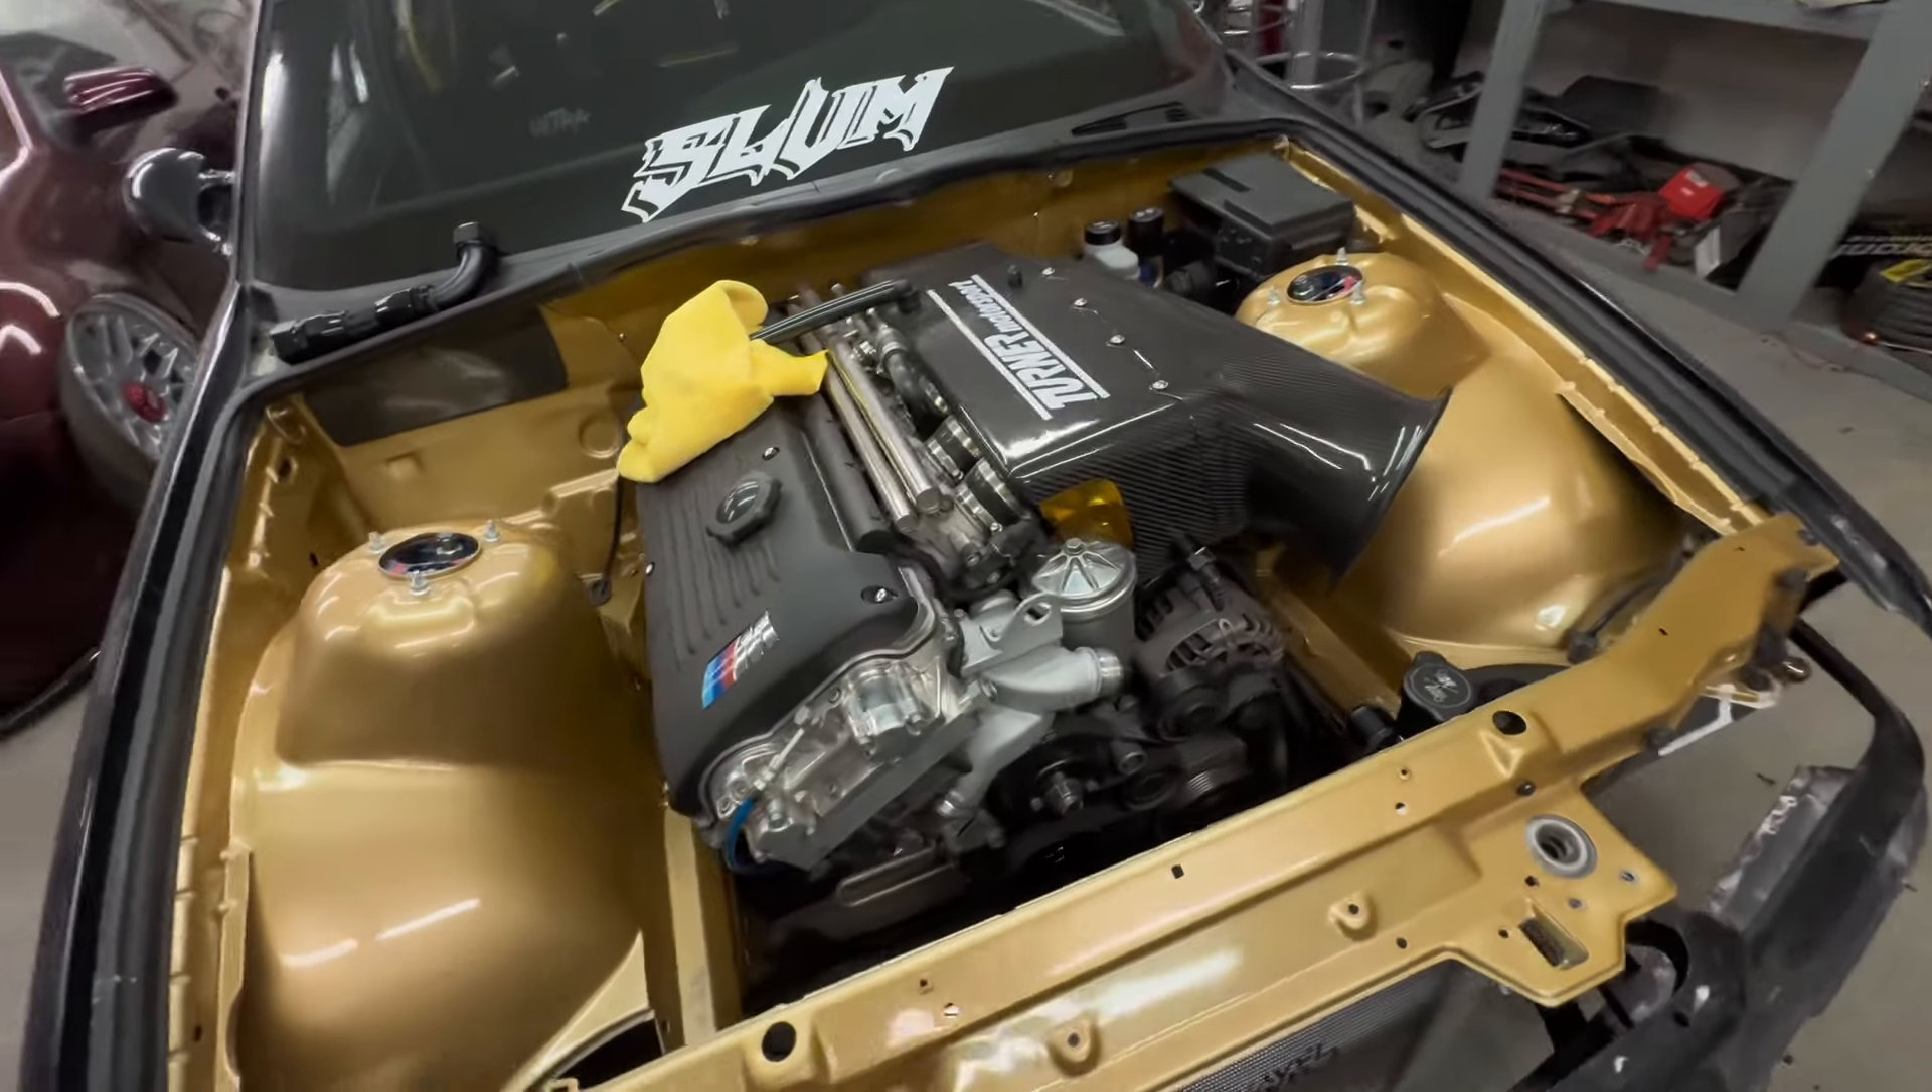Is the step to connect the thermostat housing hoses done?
No.